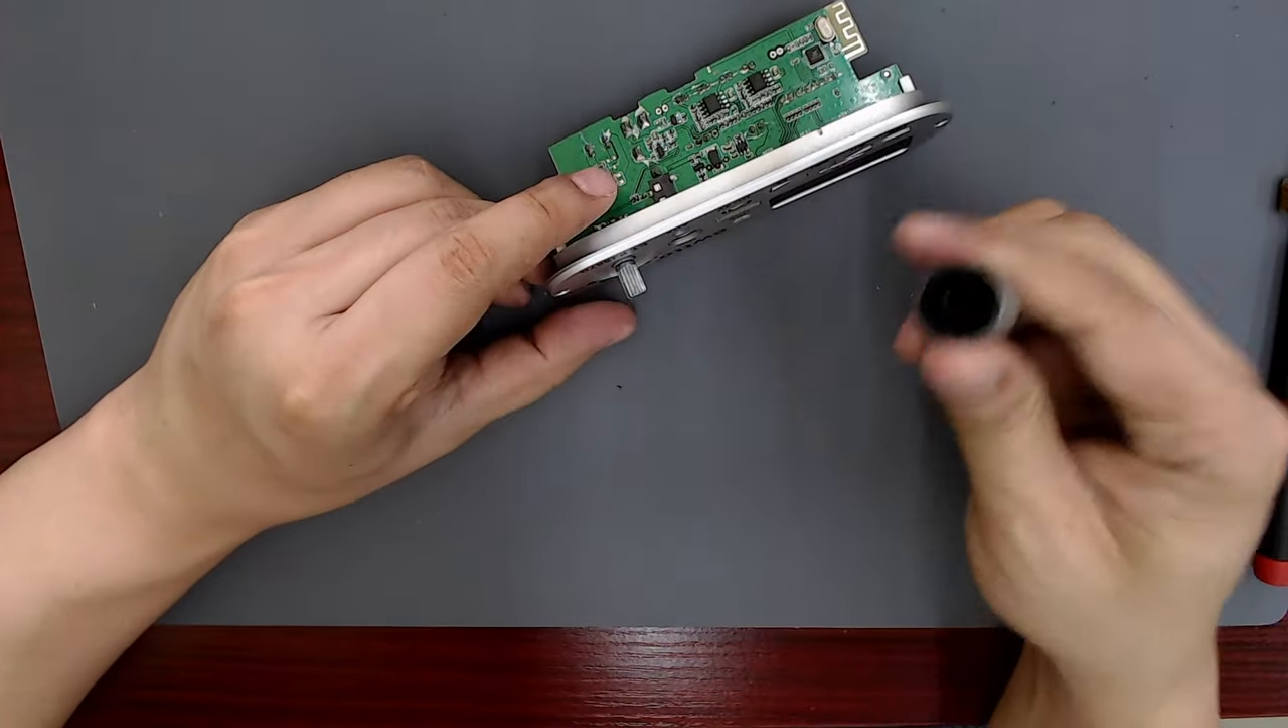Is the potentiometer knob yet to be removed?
No.